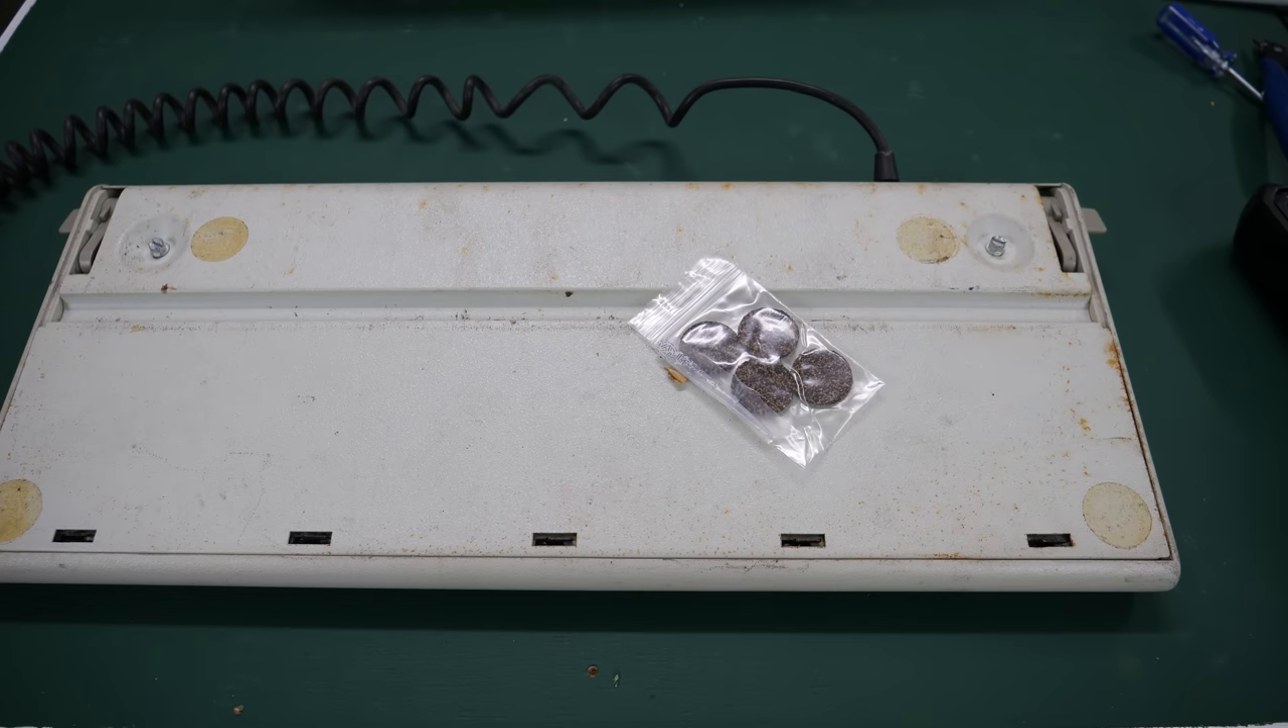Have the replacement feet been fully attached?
No.